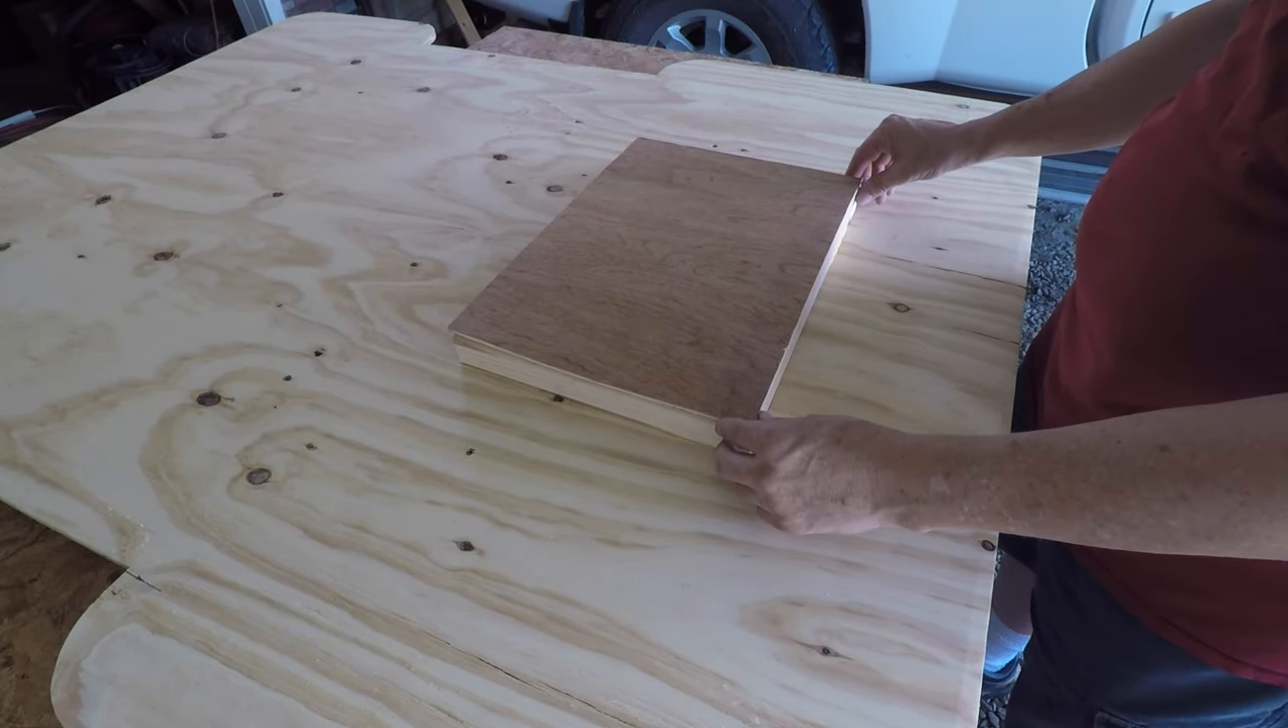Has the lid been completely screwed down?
No.